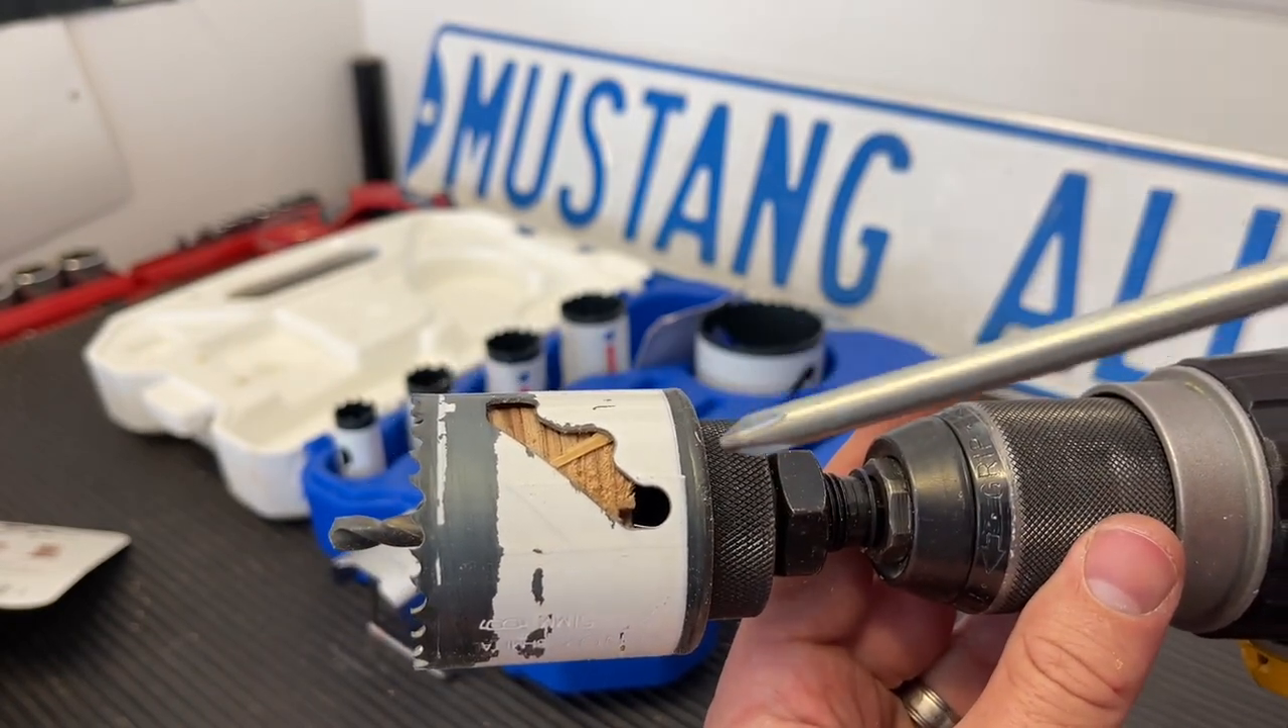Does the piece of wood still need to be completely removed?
Yes.